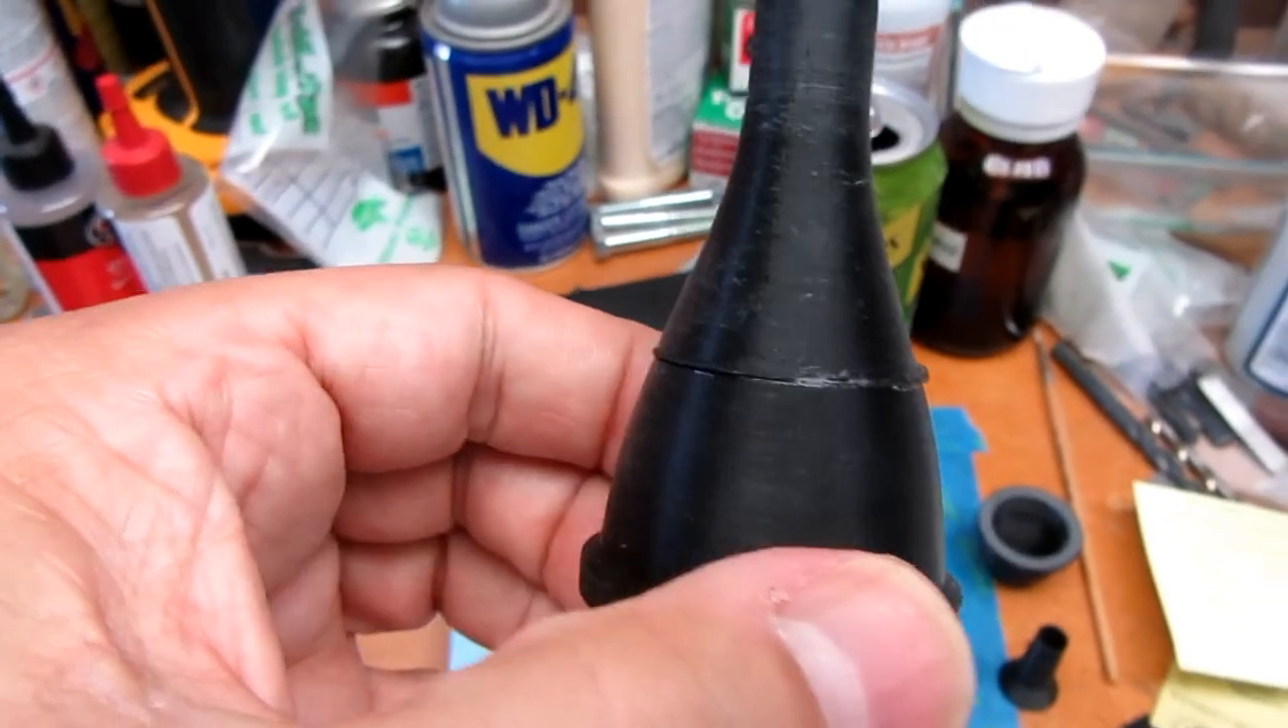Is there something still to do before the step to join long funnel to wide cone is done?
No.